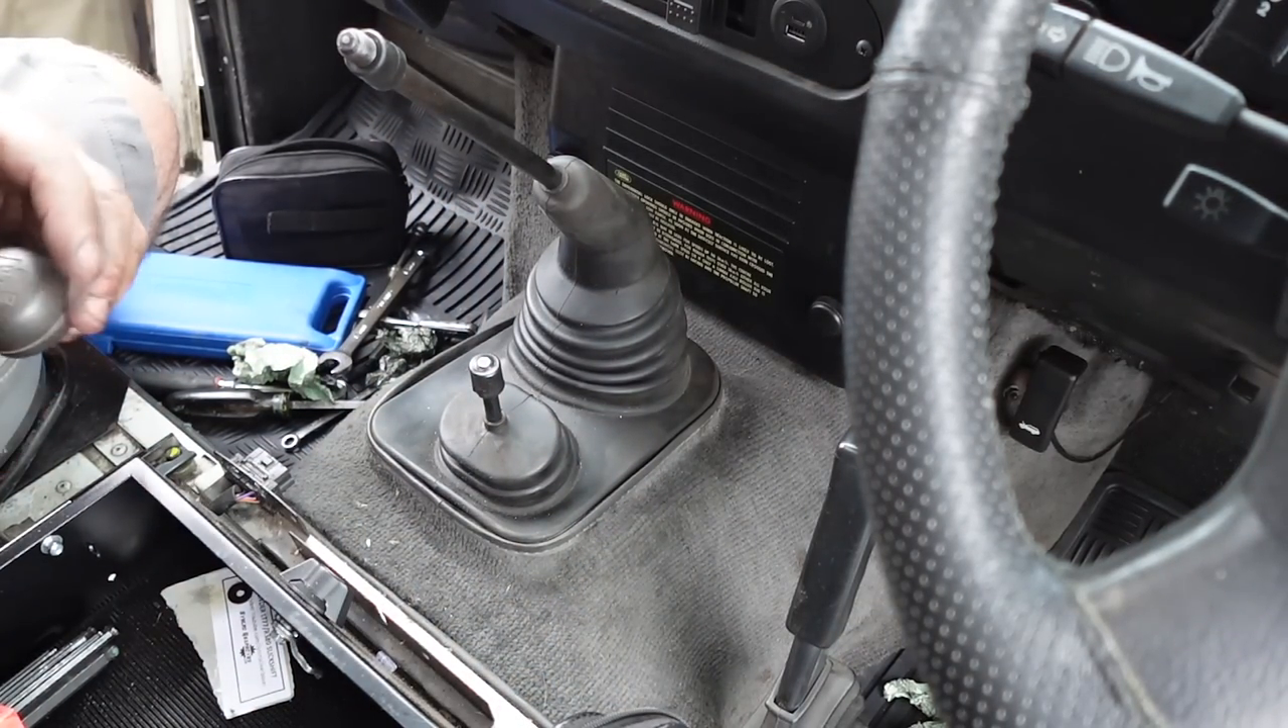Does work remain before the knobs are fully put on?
Yes.